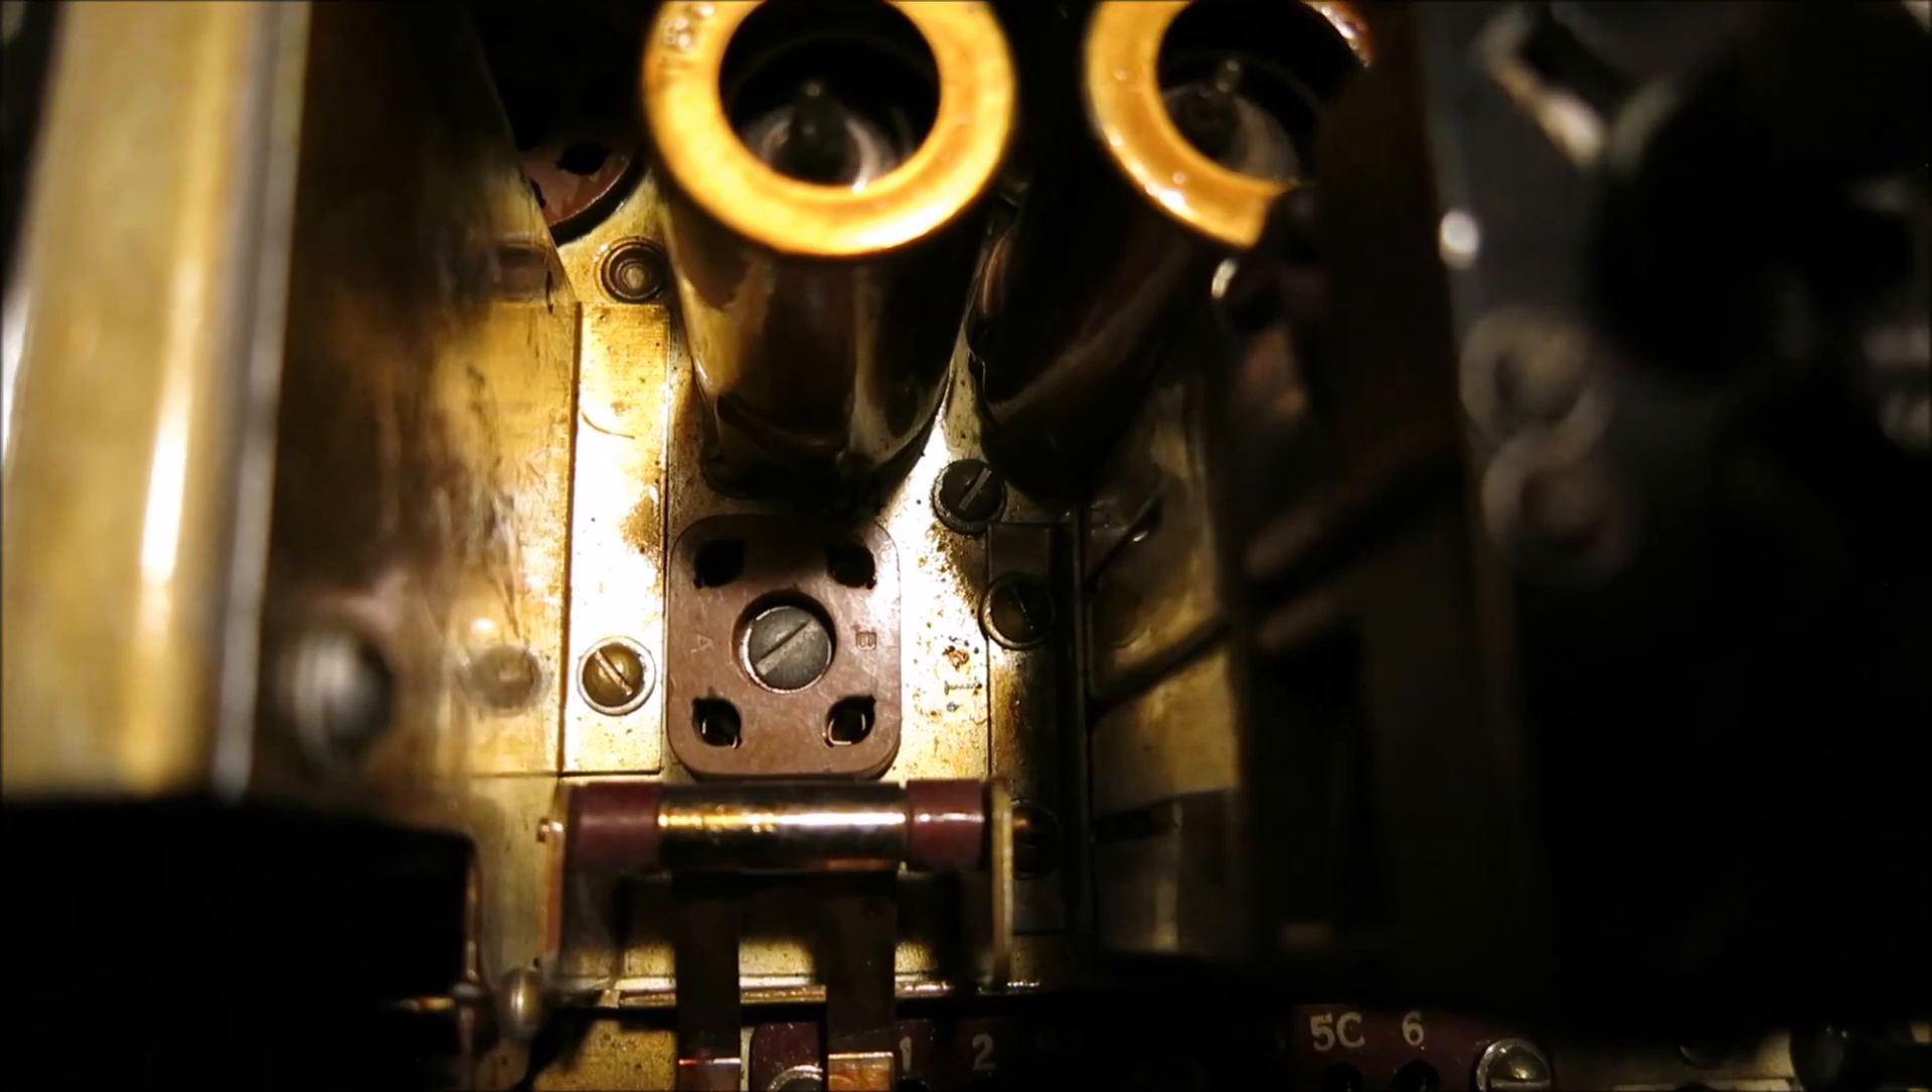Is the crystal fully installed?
No.